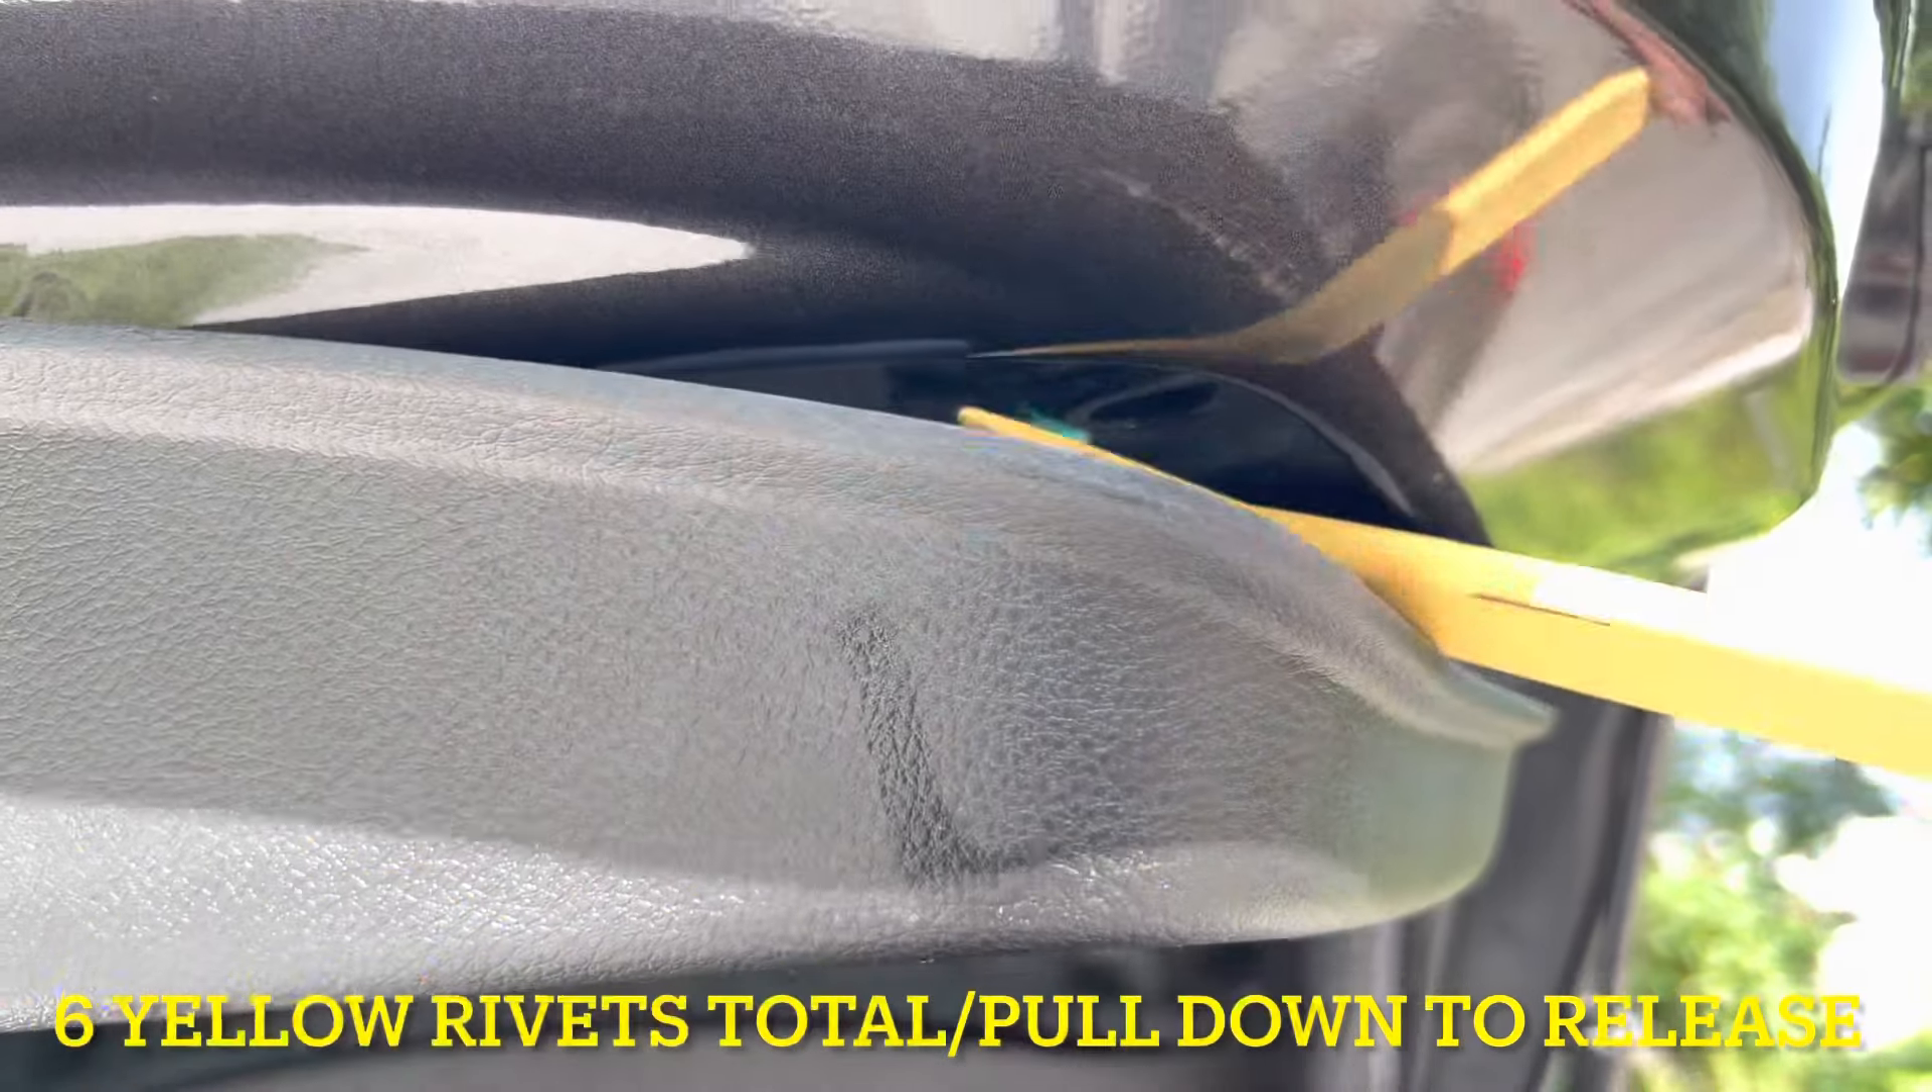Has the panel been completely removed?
No.